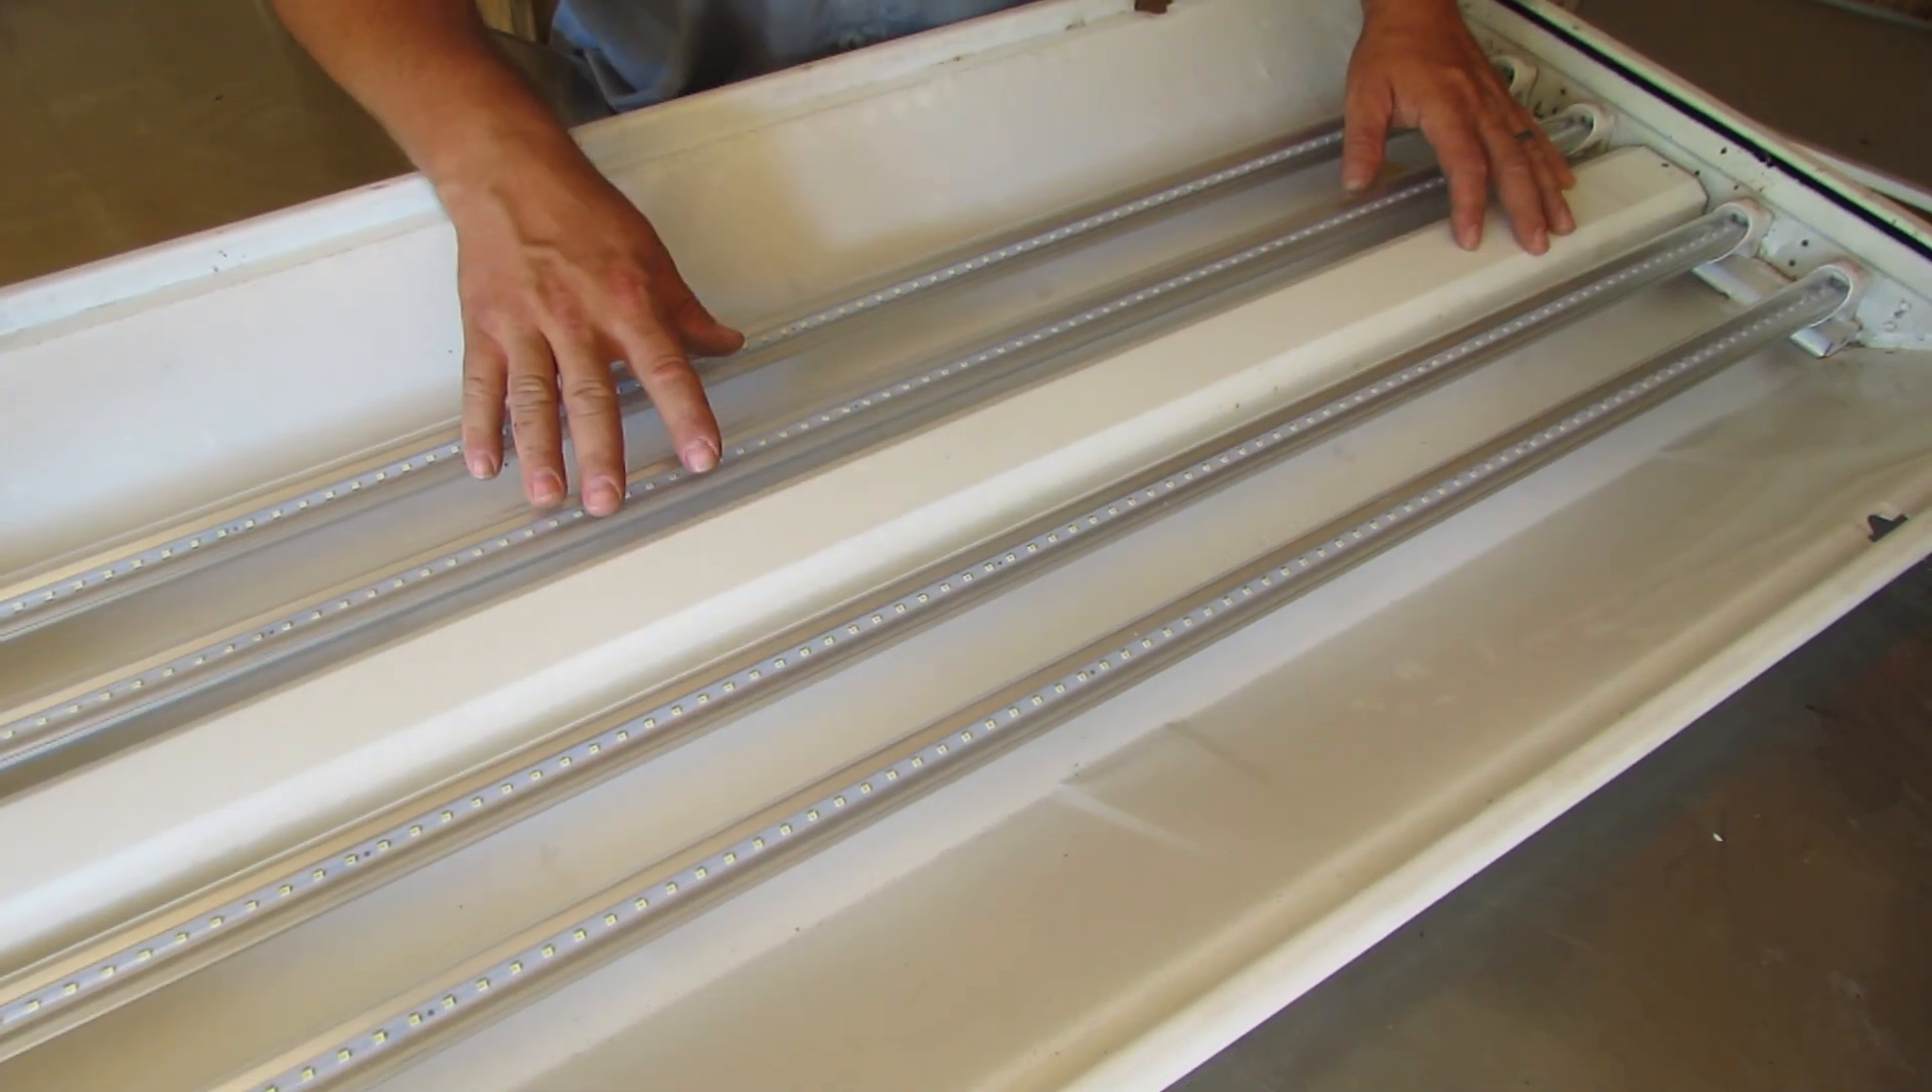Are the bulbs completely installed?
Yes.